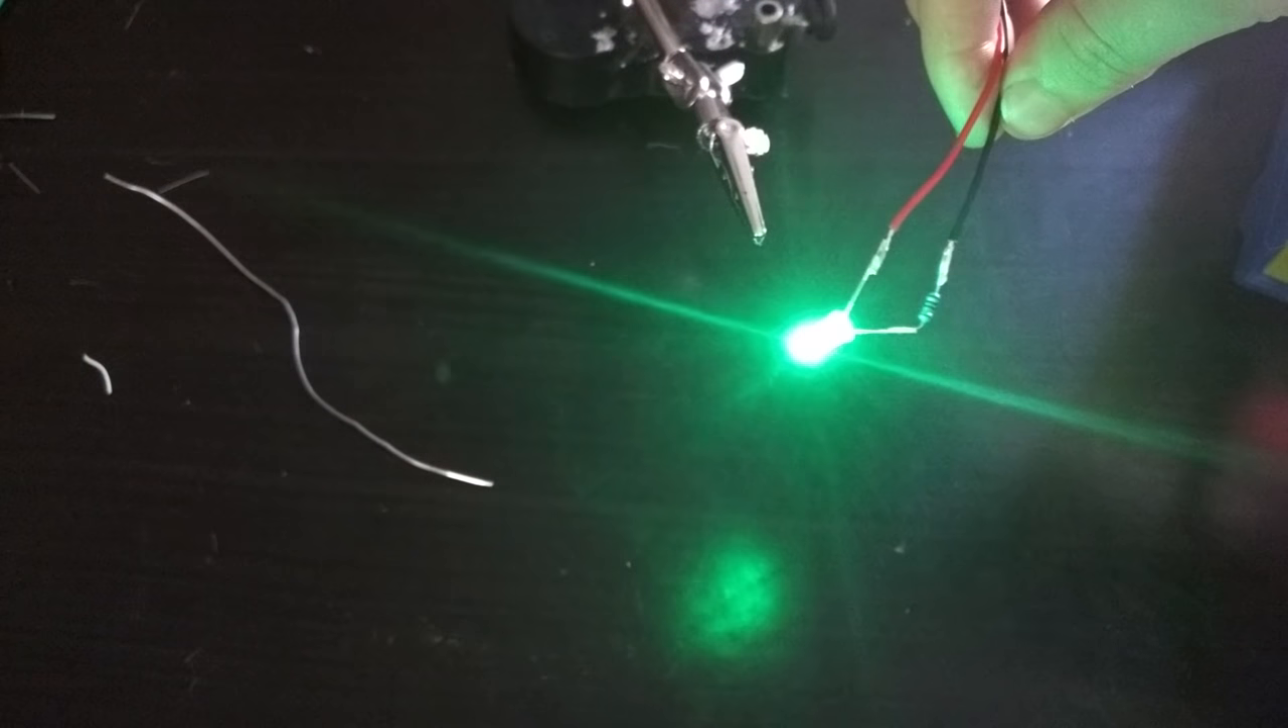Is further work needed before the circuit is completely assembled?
No.